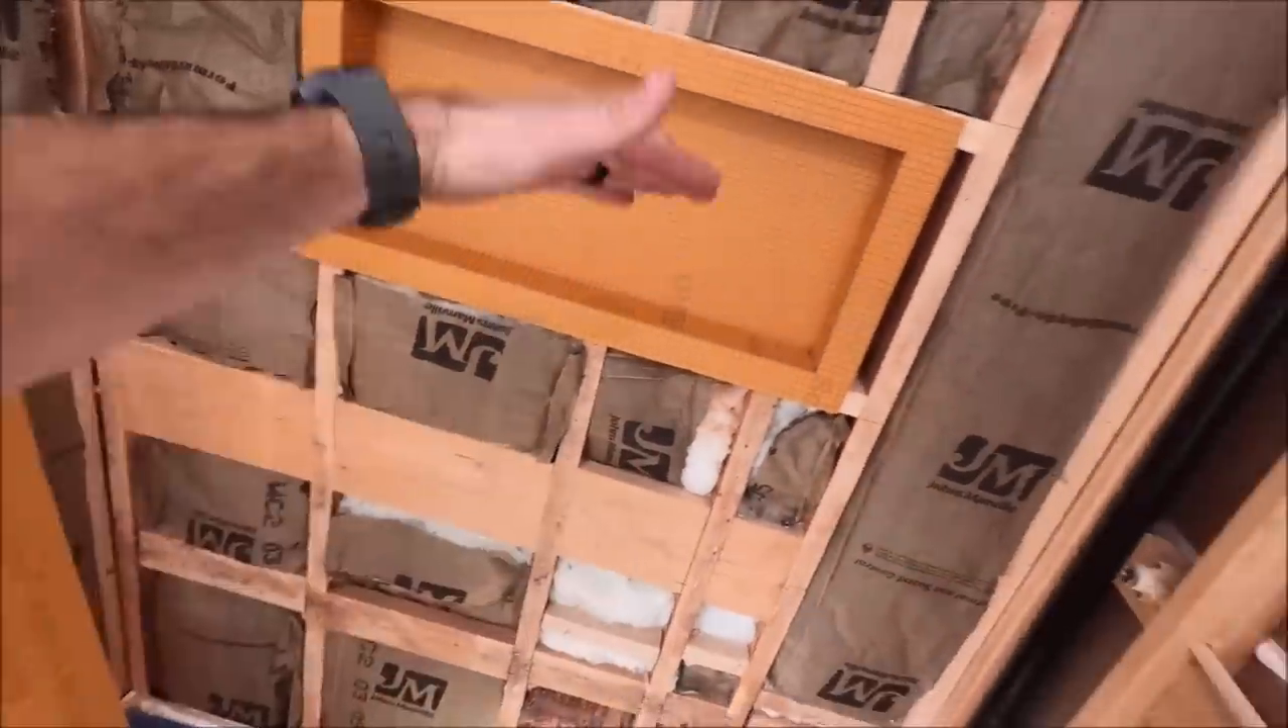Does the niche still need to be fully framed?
No.